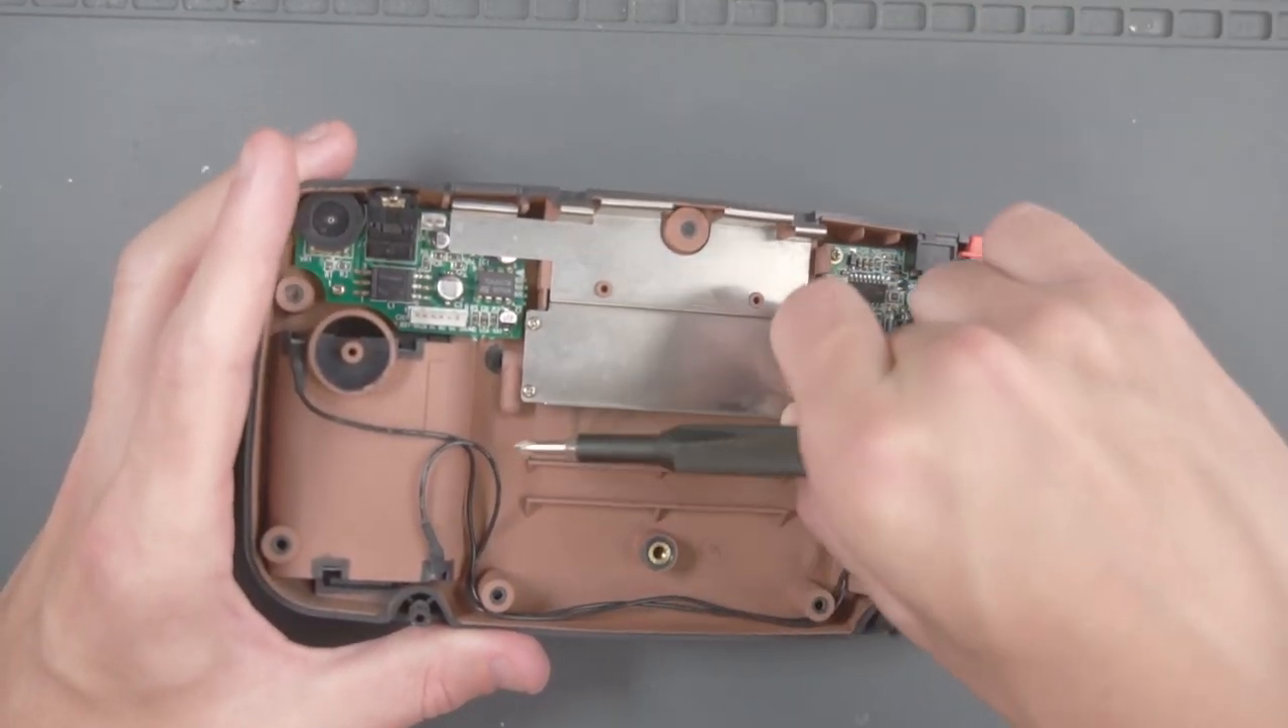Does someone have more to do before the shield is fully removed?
Yes.